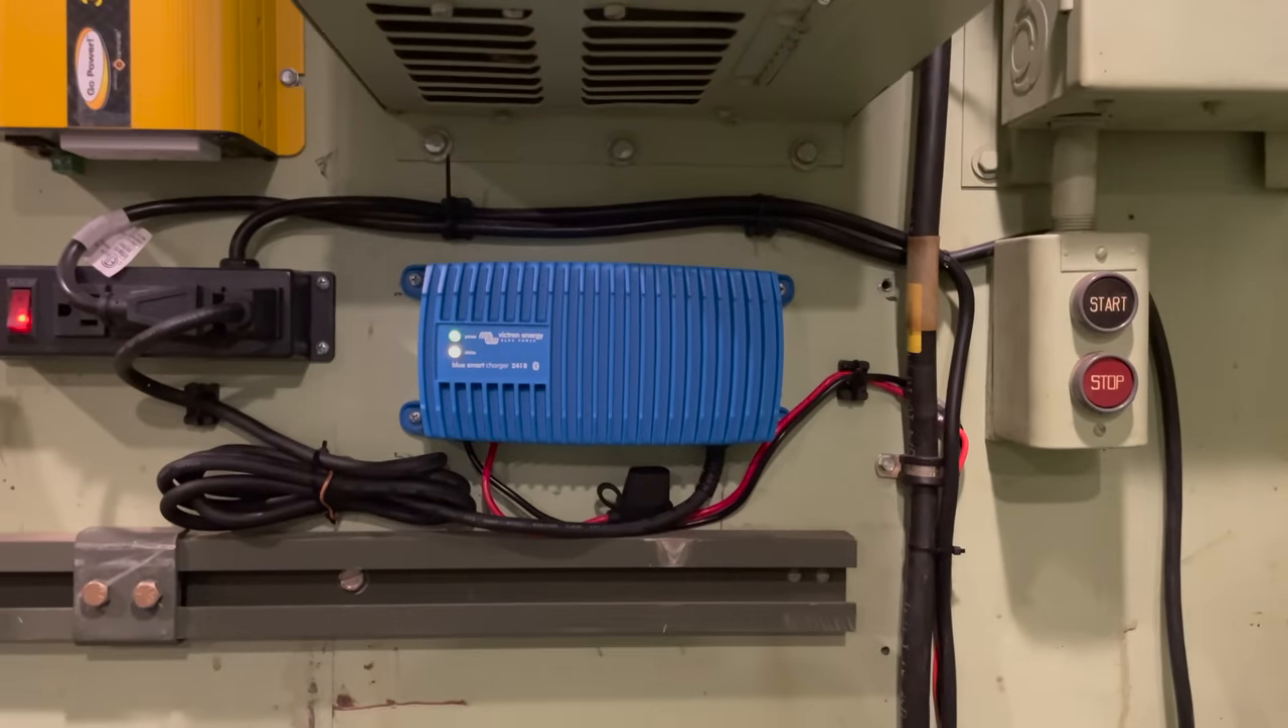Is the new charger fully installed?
Yes.